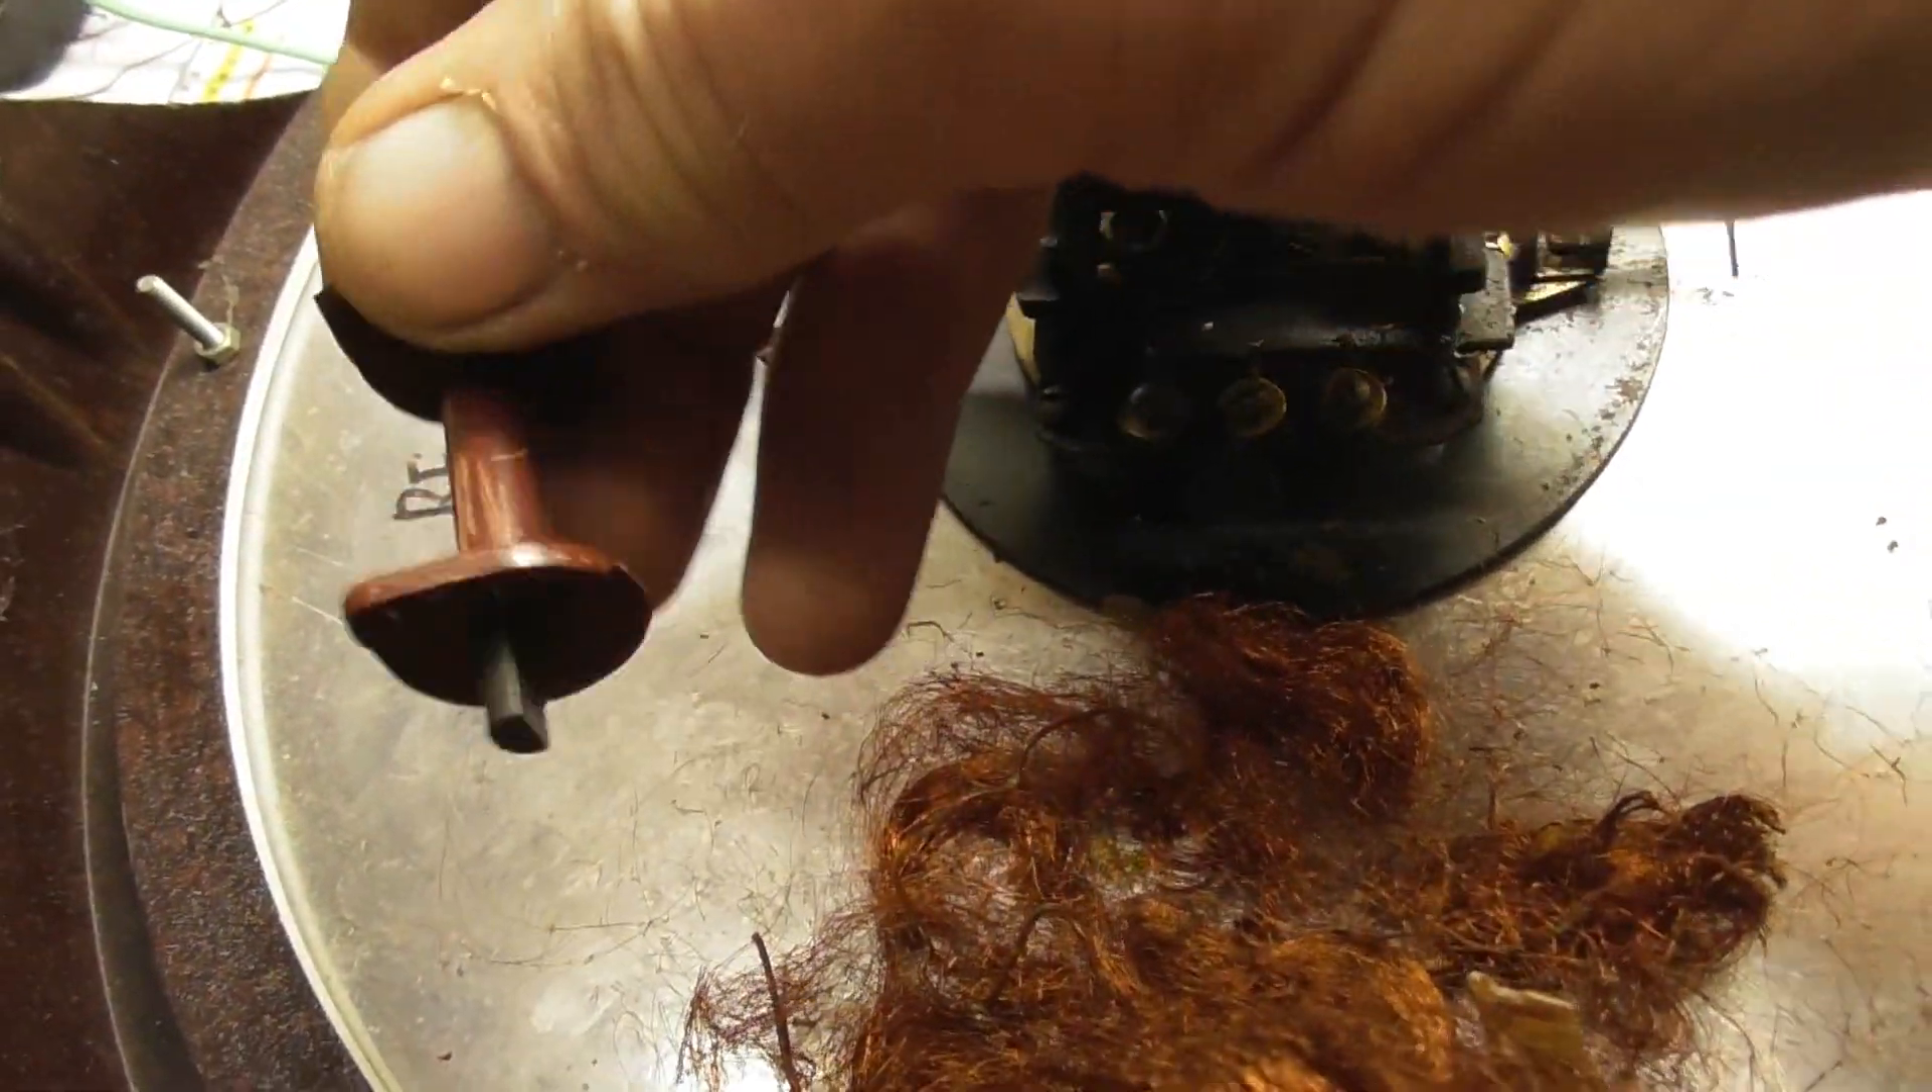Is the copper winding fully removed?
Yes.